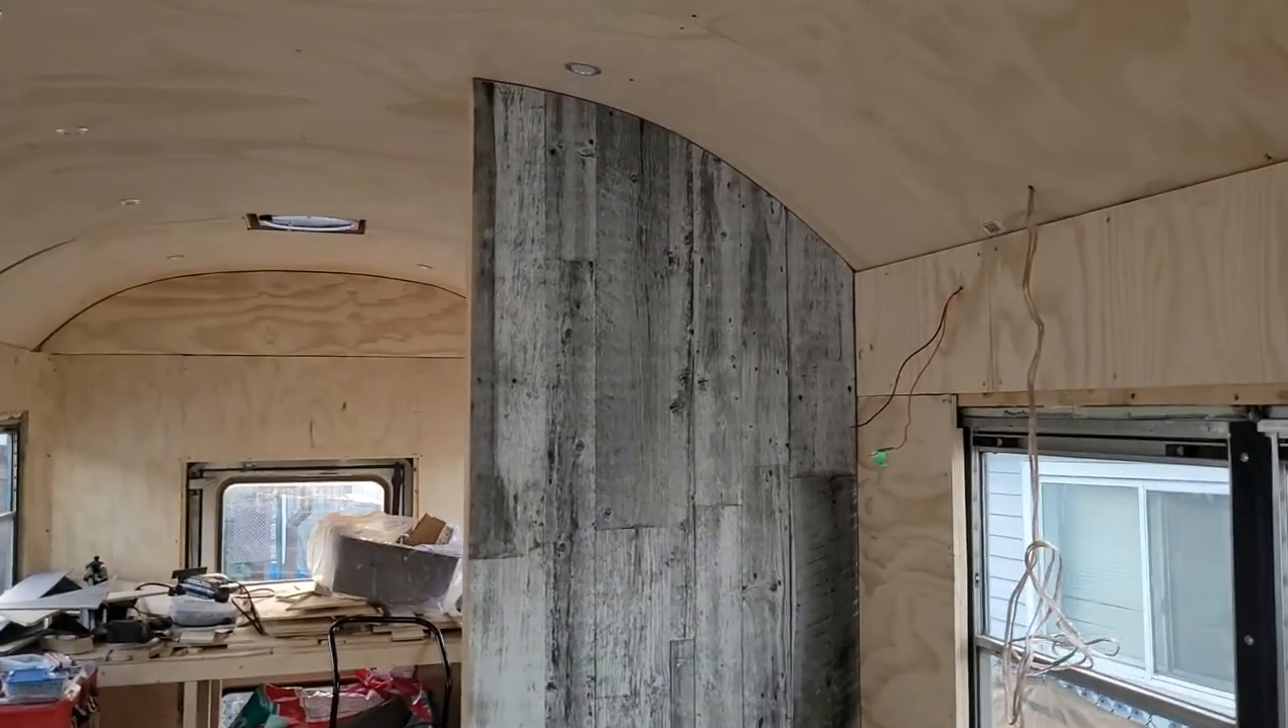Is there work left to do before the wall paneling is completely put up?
No.